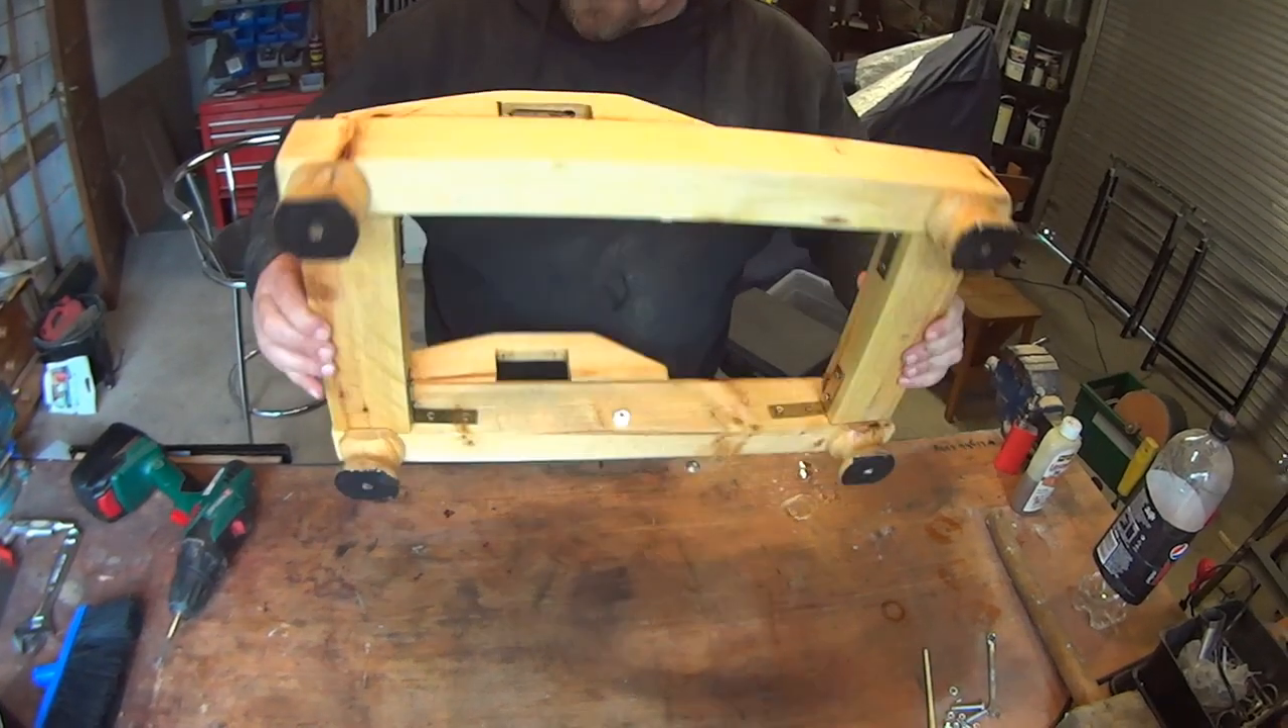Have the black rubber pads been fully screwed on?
Yes.